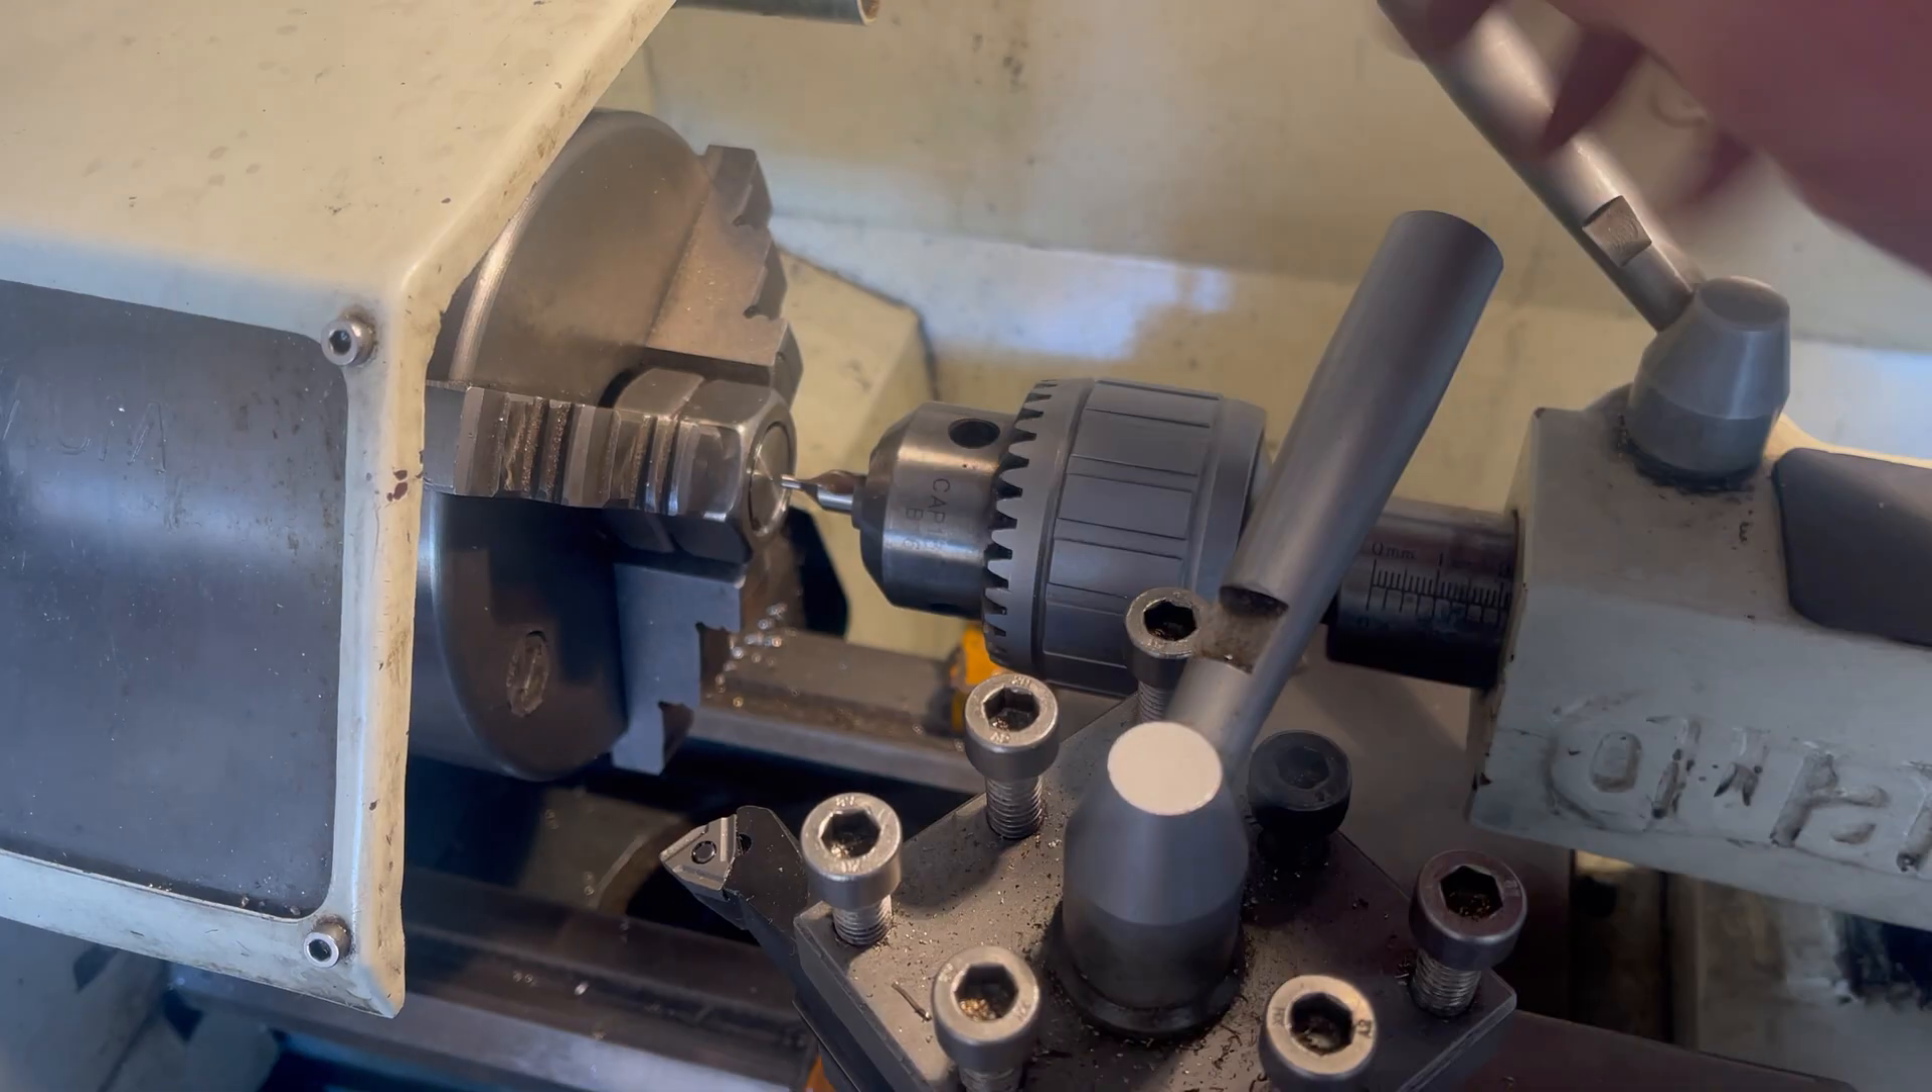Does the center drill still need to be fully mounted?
No.